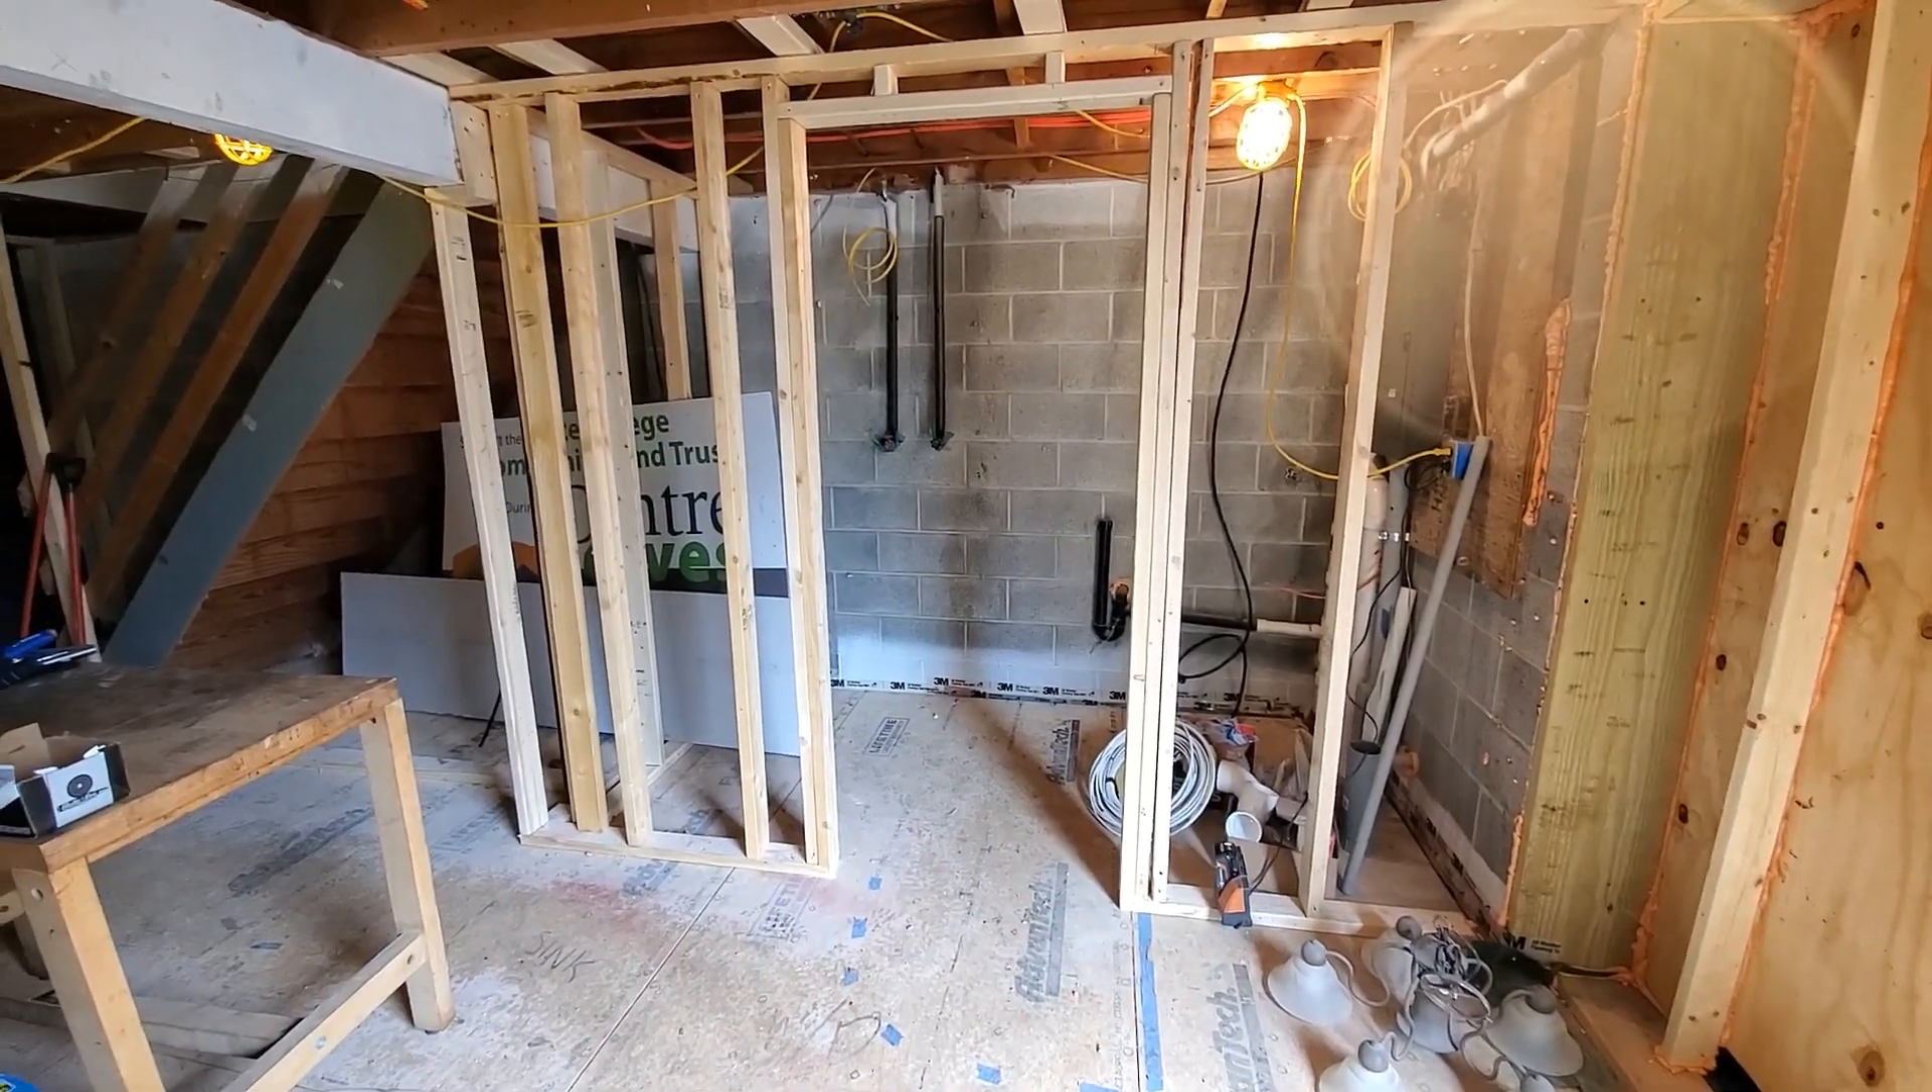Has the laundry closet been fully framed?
Yes.